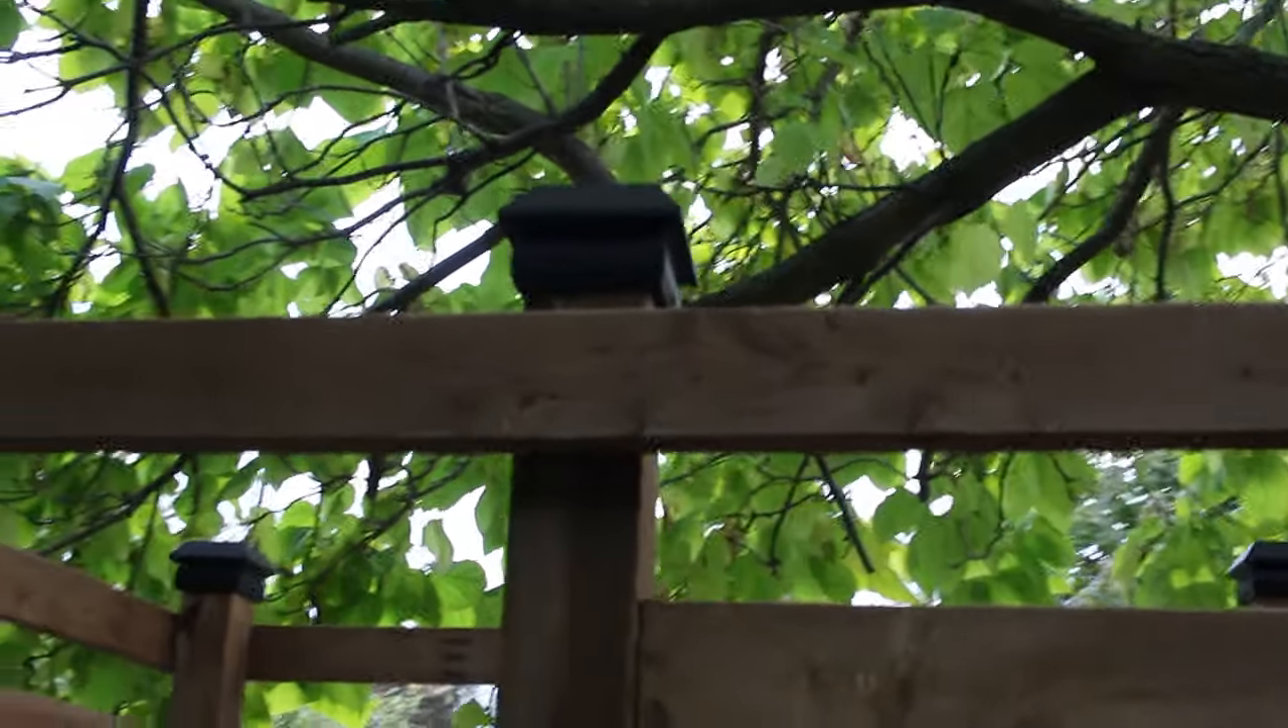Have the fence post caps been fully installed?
Yes.